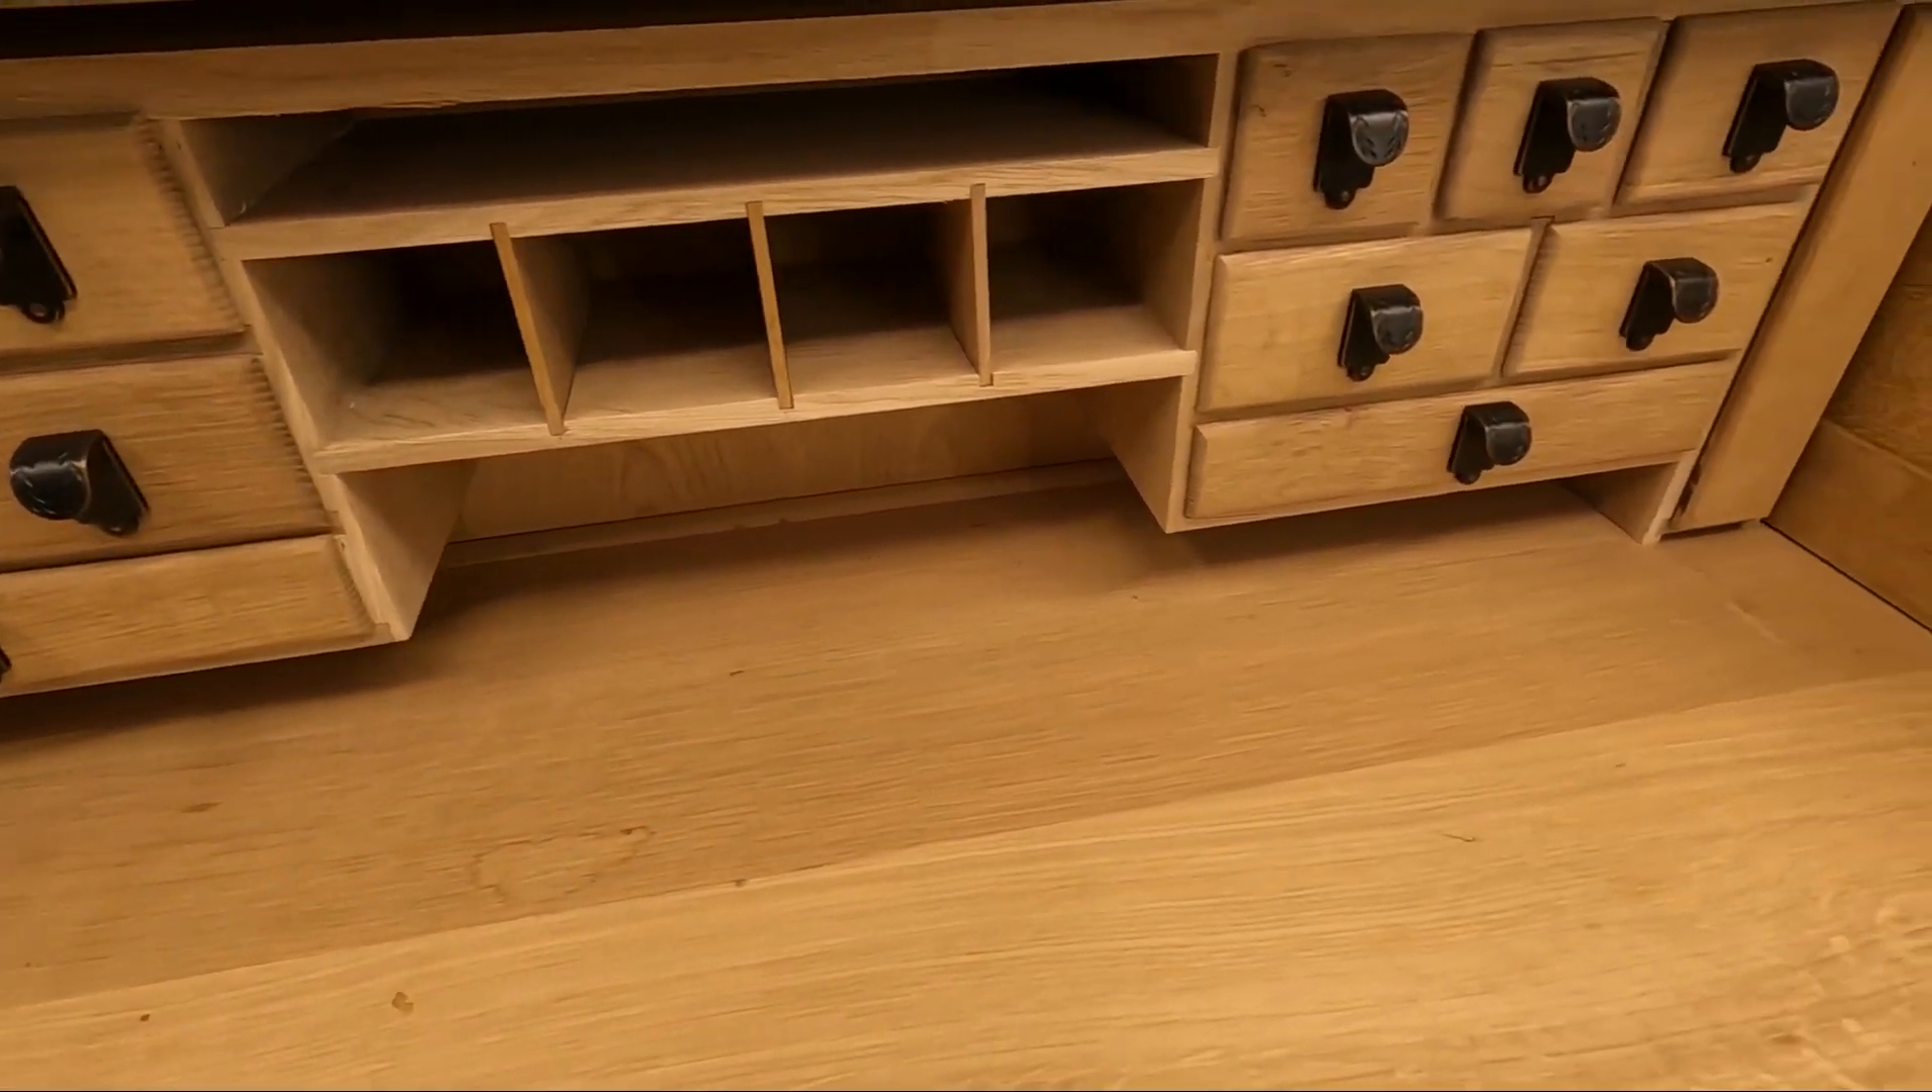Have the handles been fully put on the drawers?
Yes.